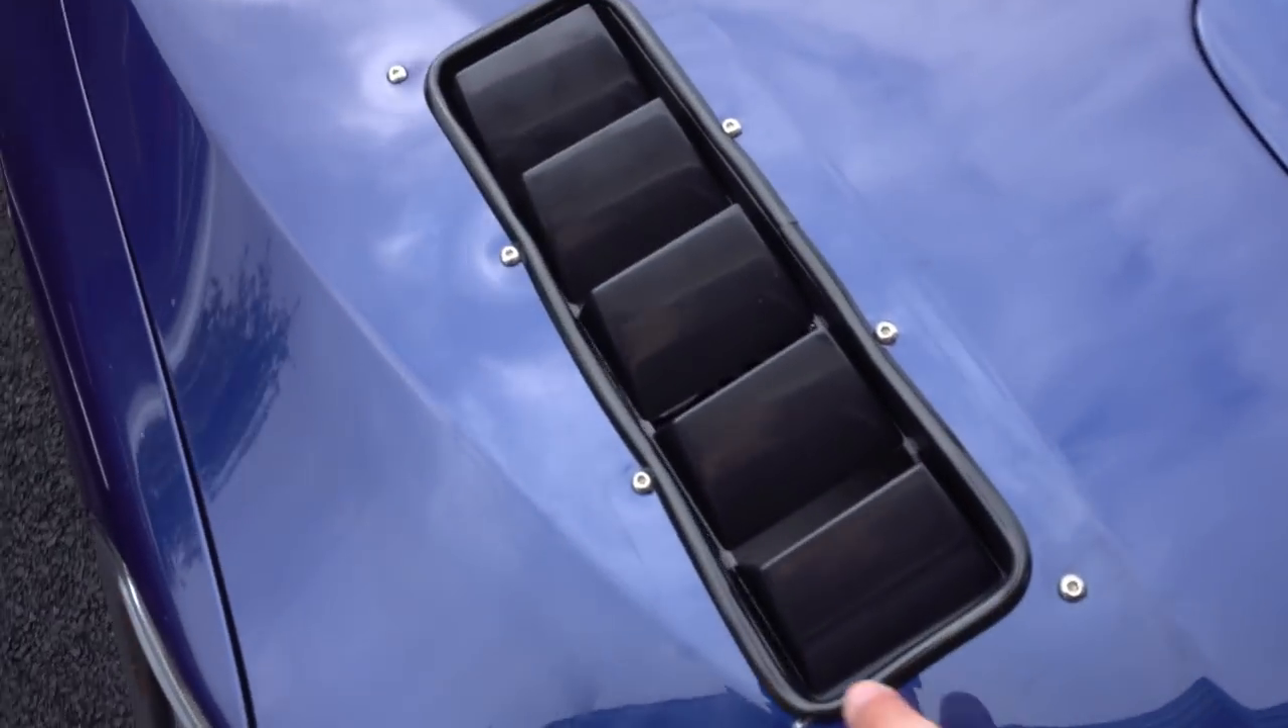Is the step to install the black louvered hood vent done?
Yes.